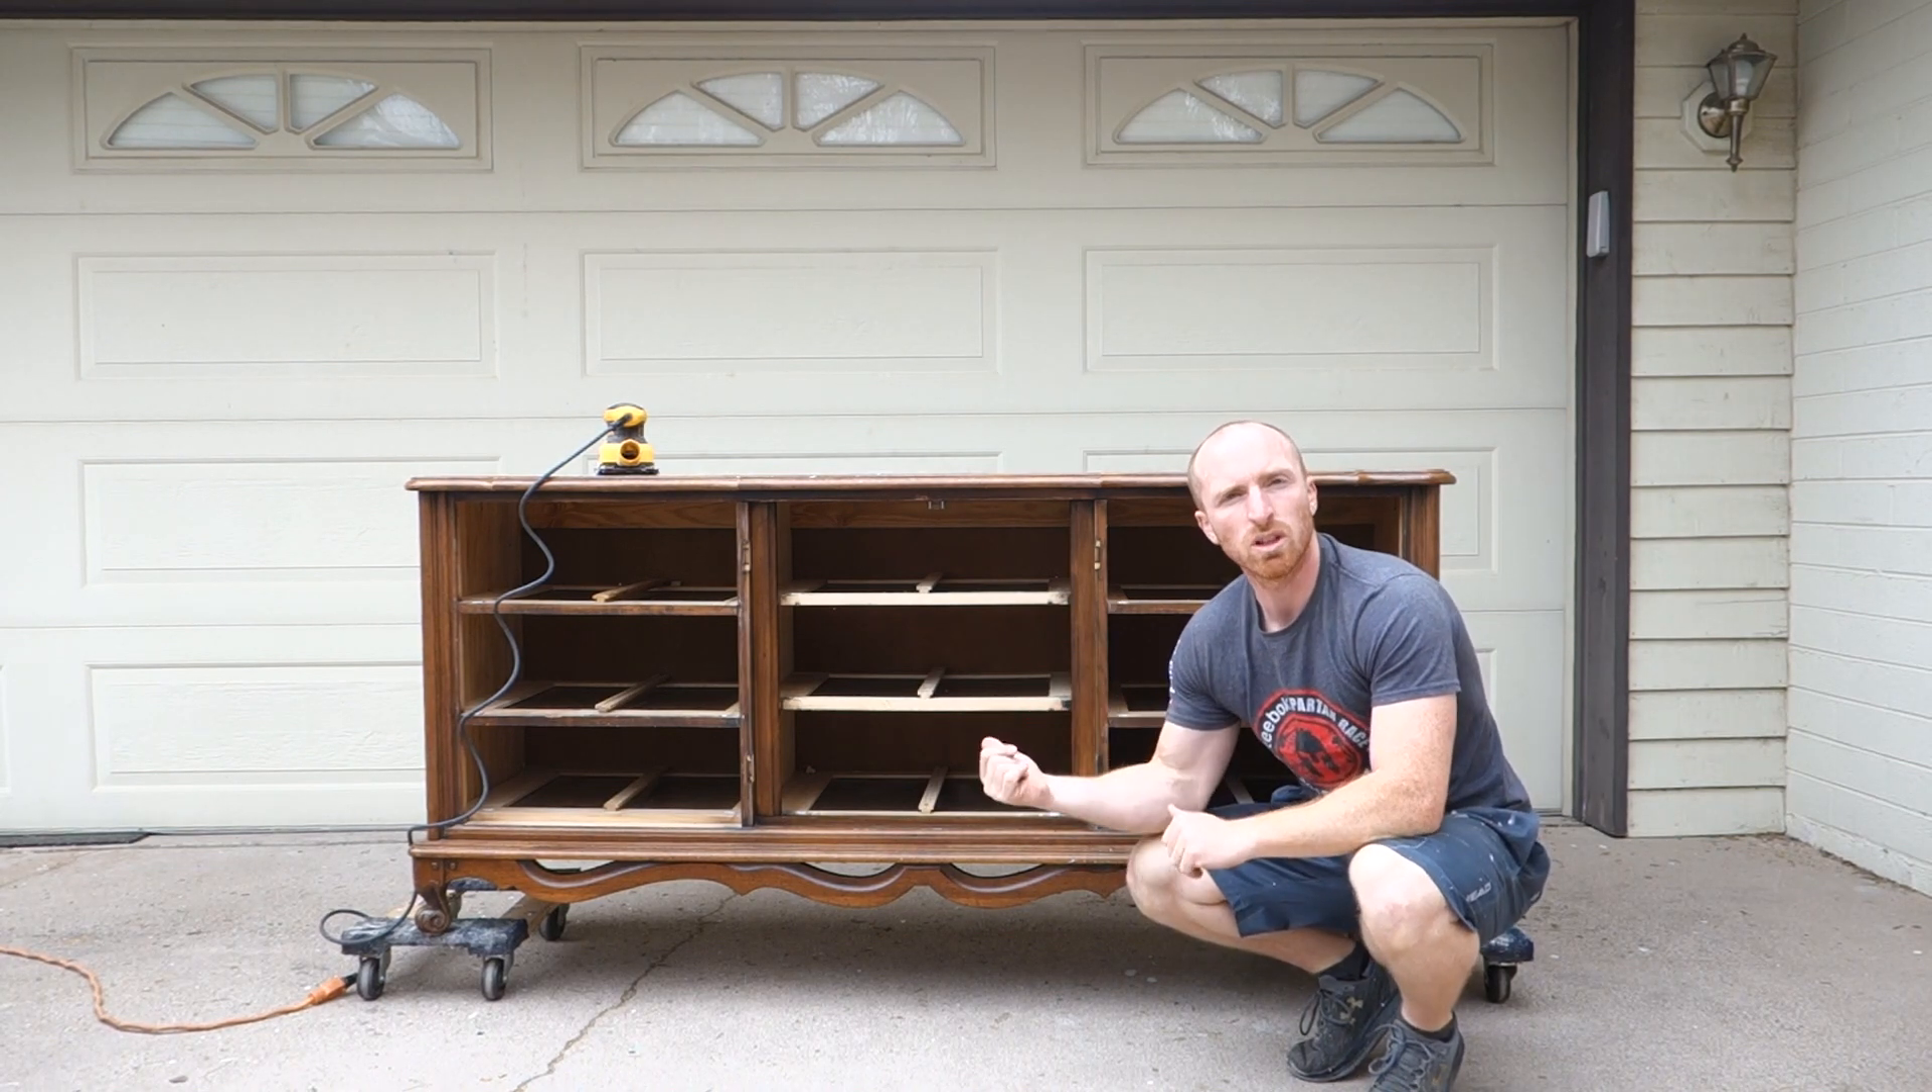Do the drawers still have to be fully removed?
No.